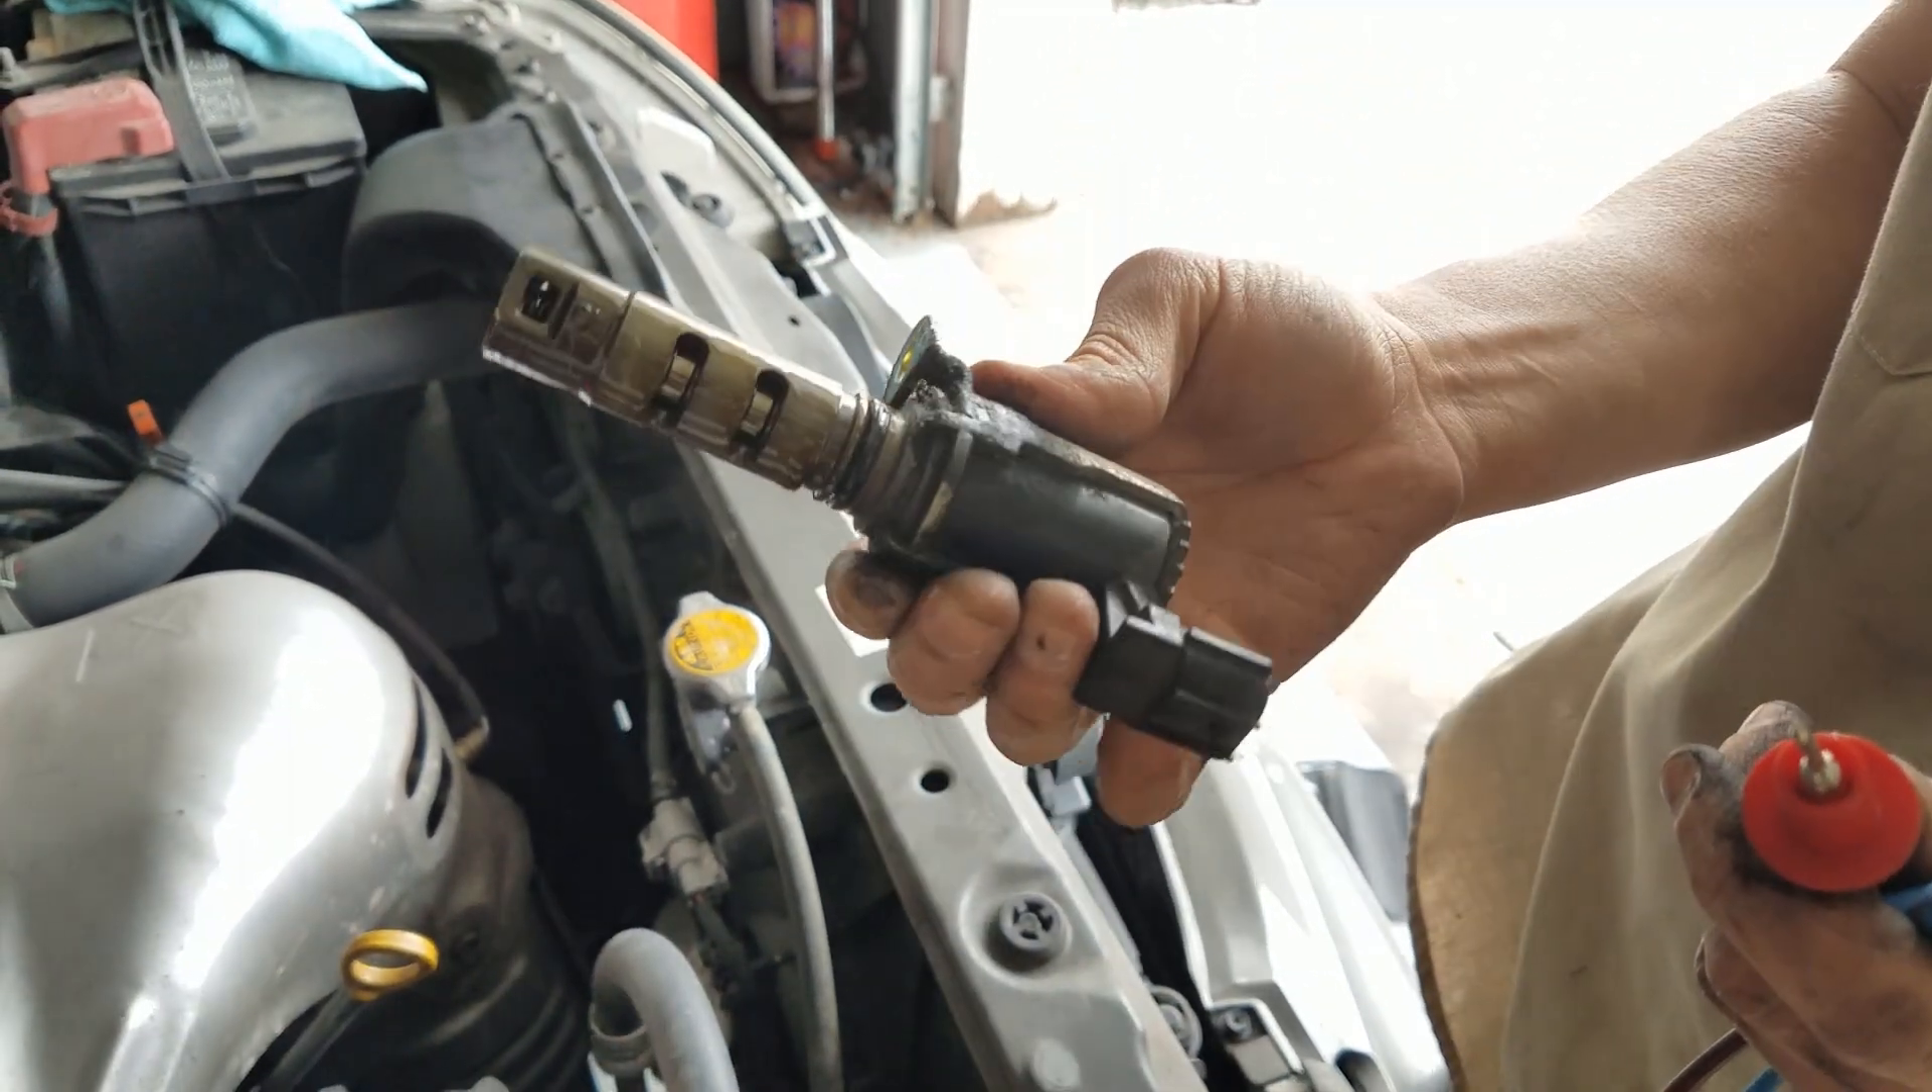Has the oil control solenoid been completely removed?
Yes.